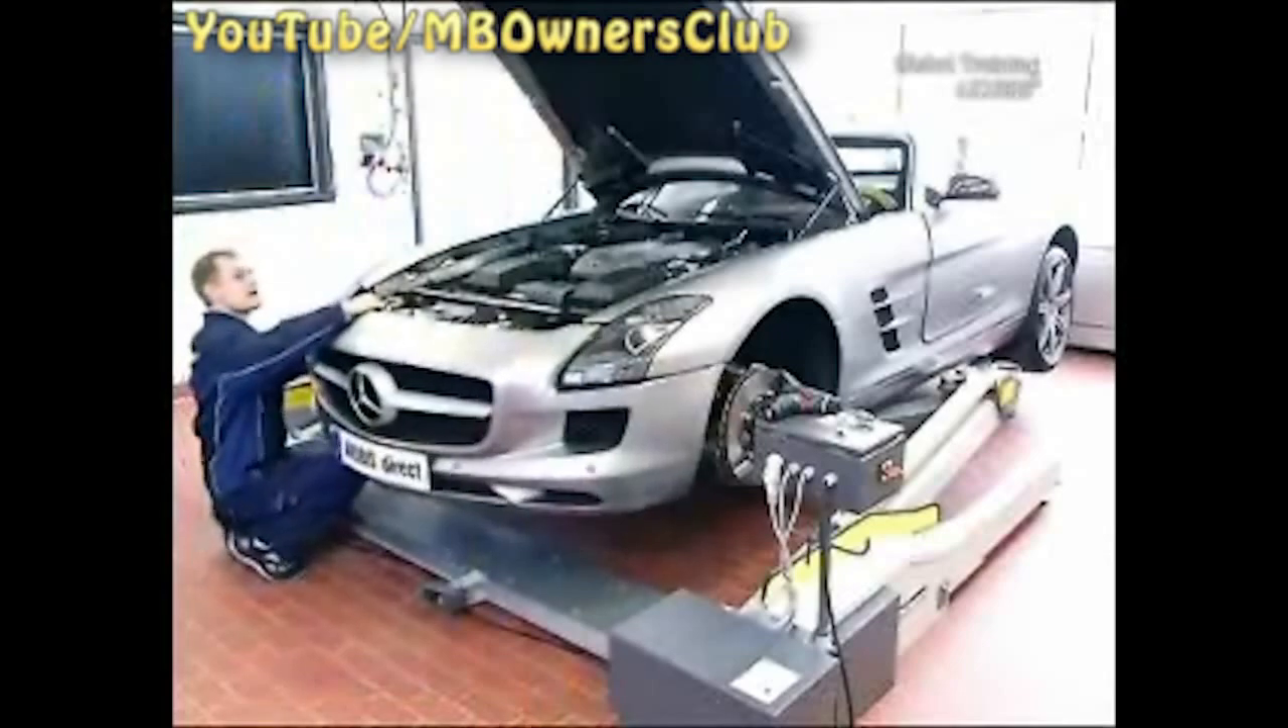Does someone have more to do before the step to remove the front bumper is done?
Yes.